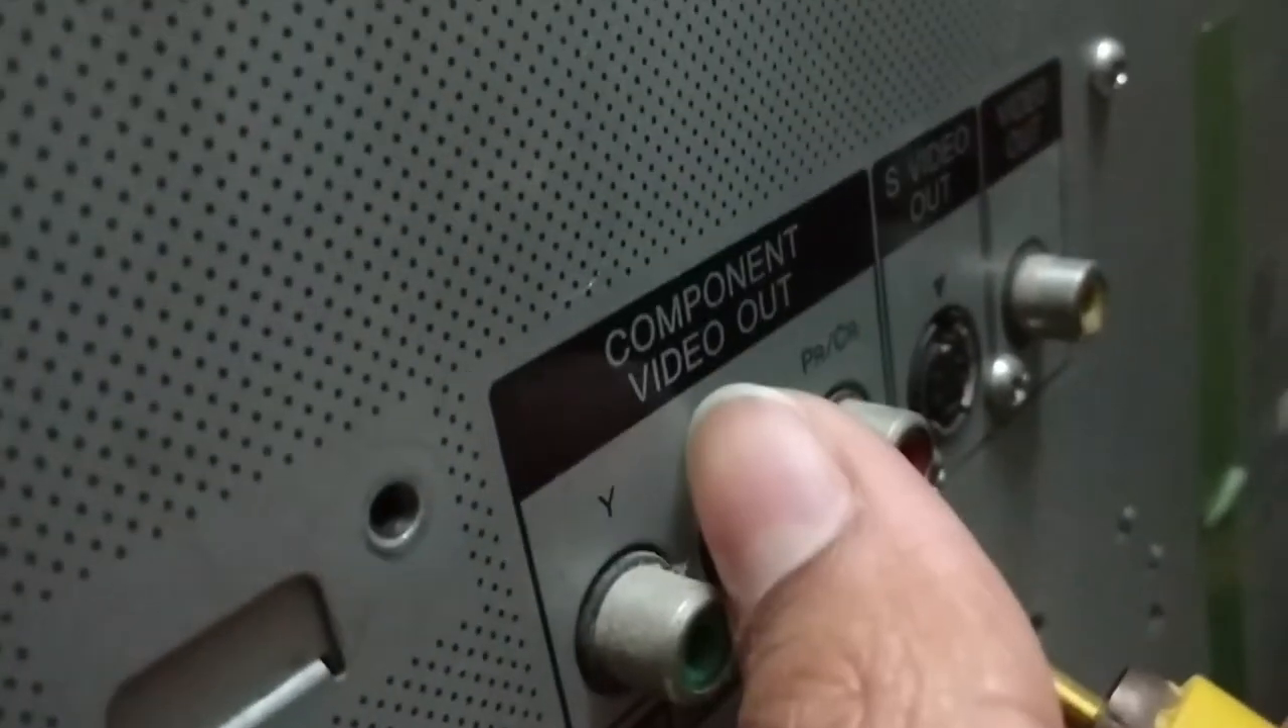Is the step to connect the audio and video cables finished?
No.